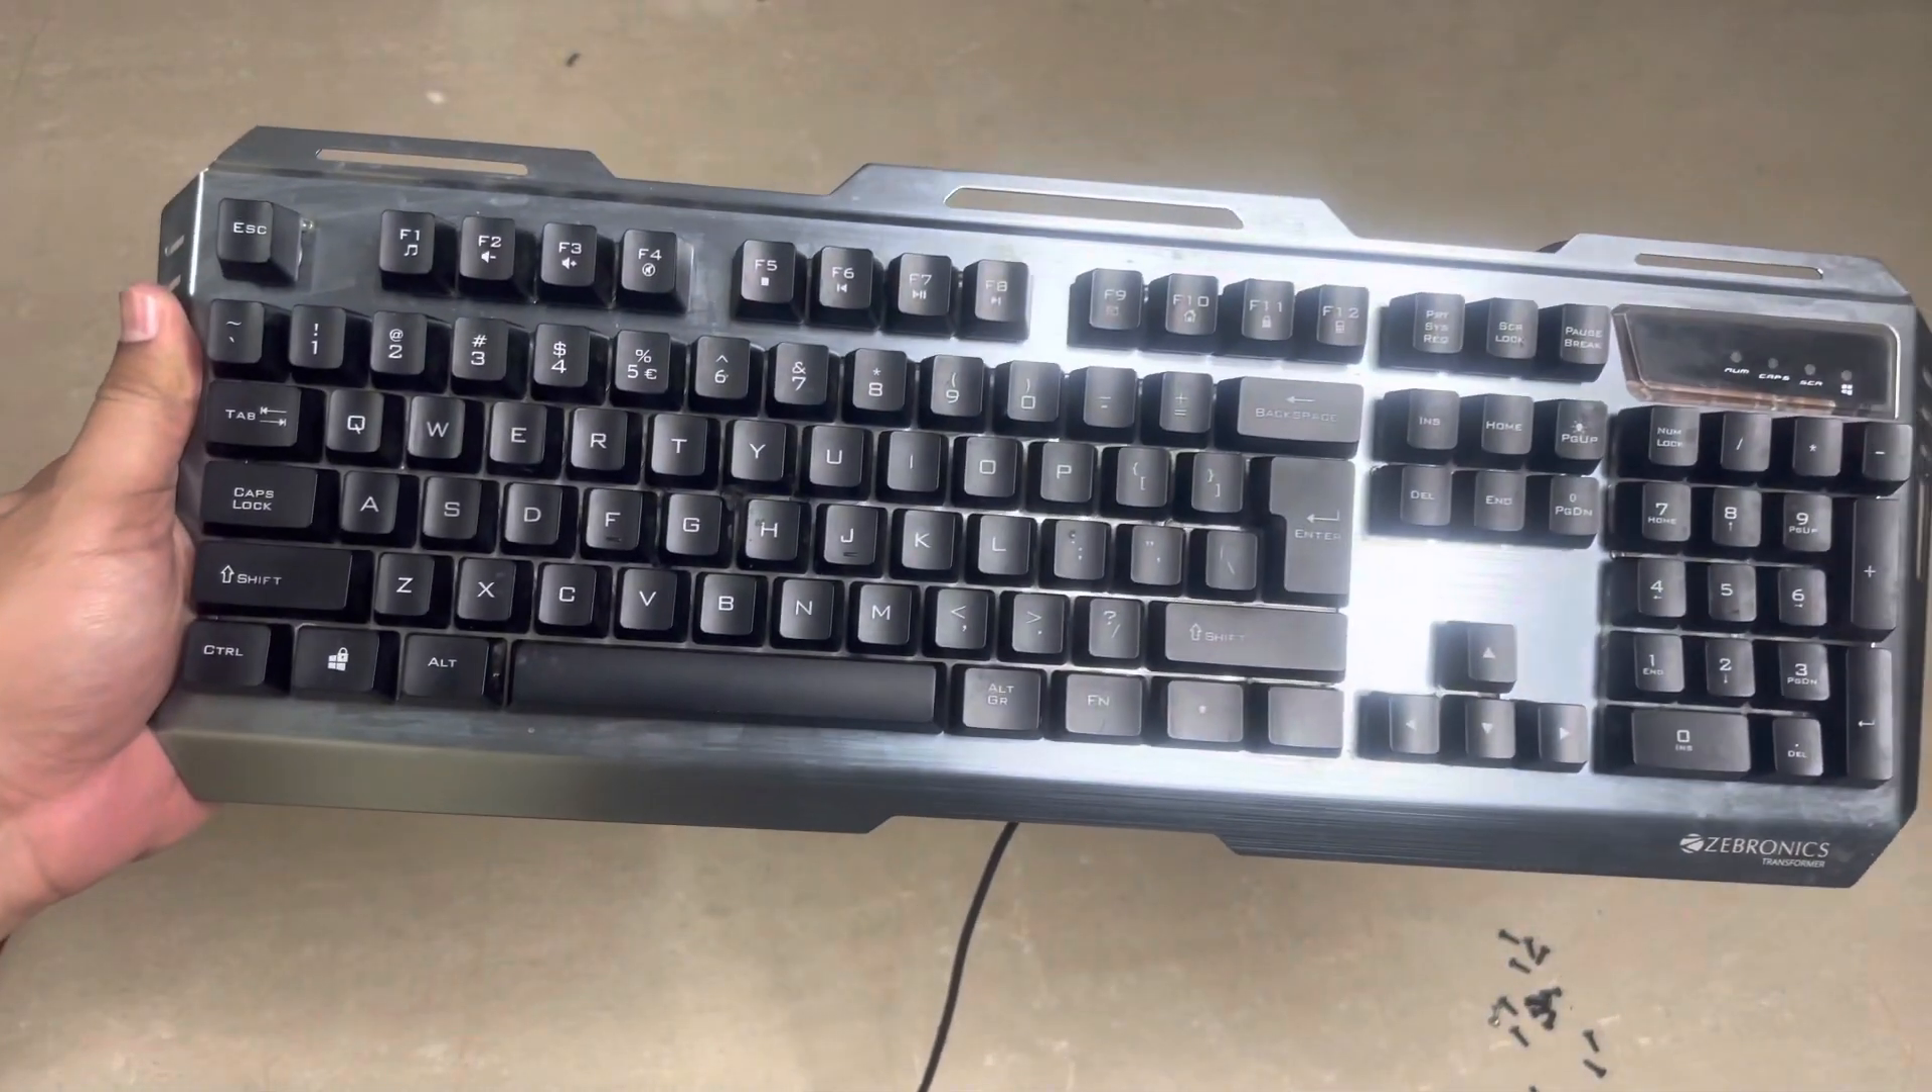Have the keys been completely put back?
Yes.